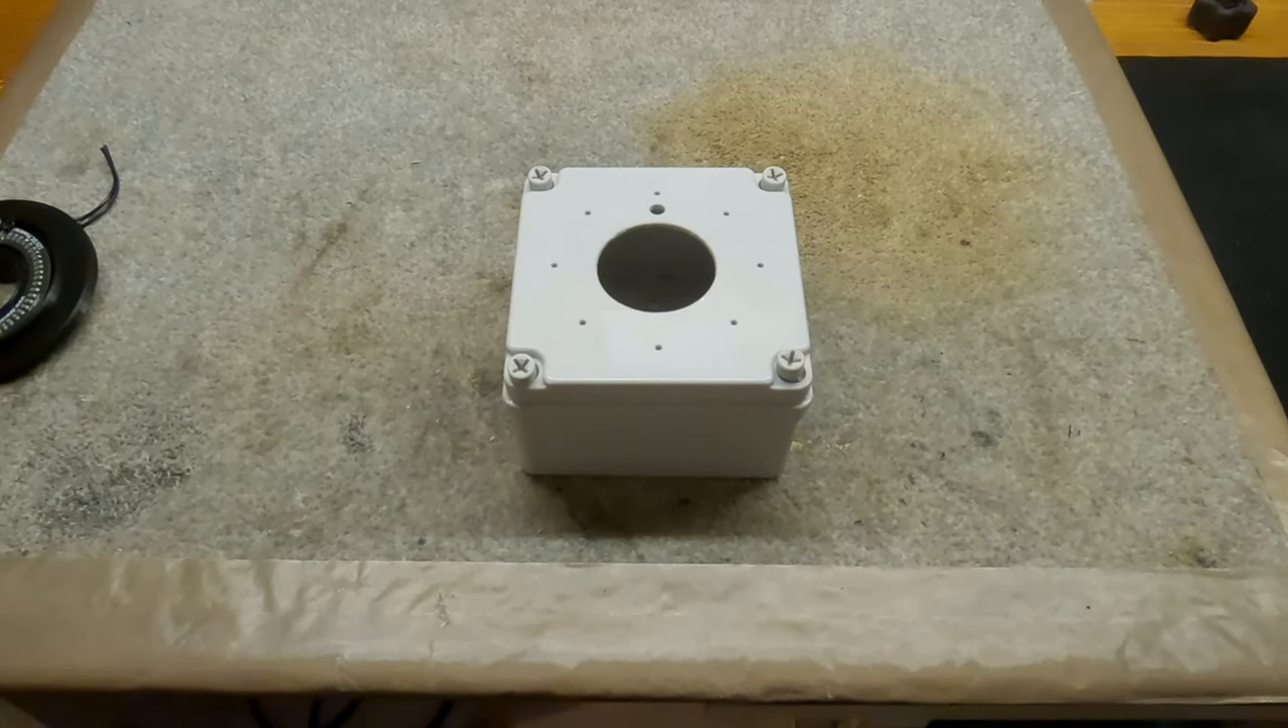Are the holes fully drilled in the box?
Yes.